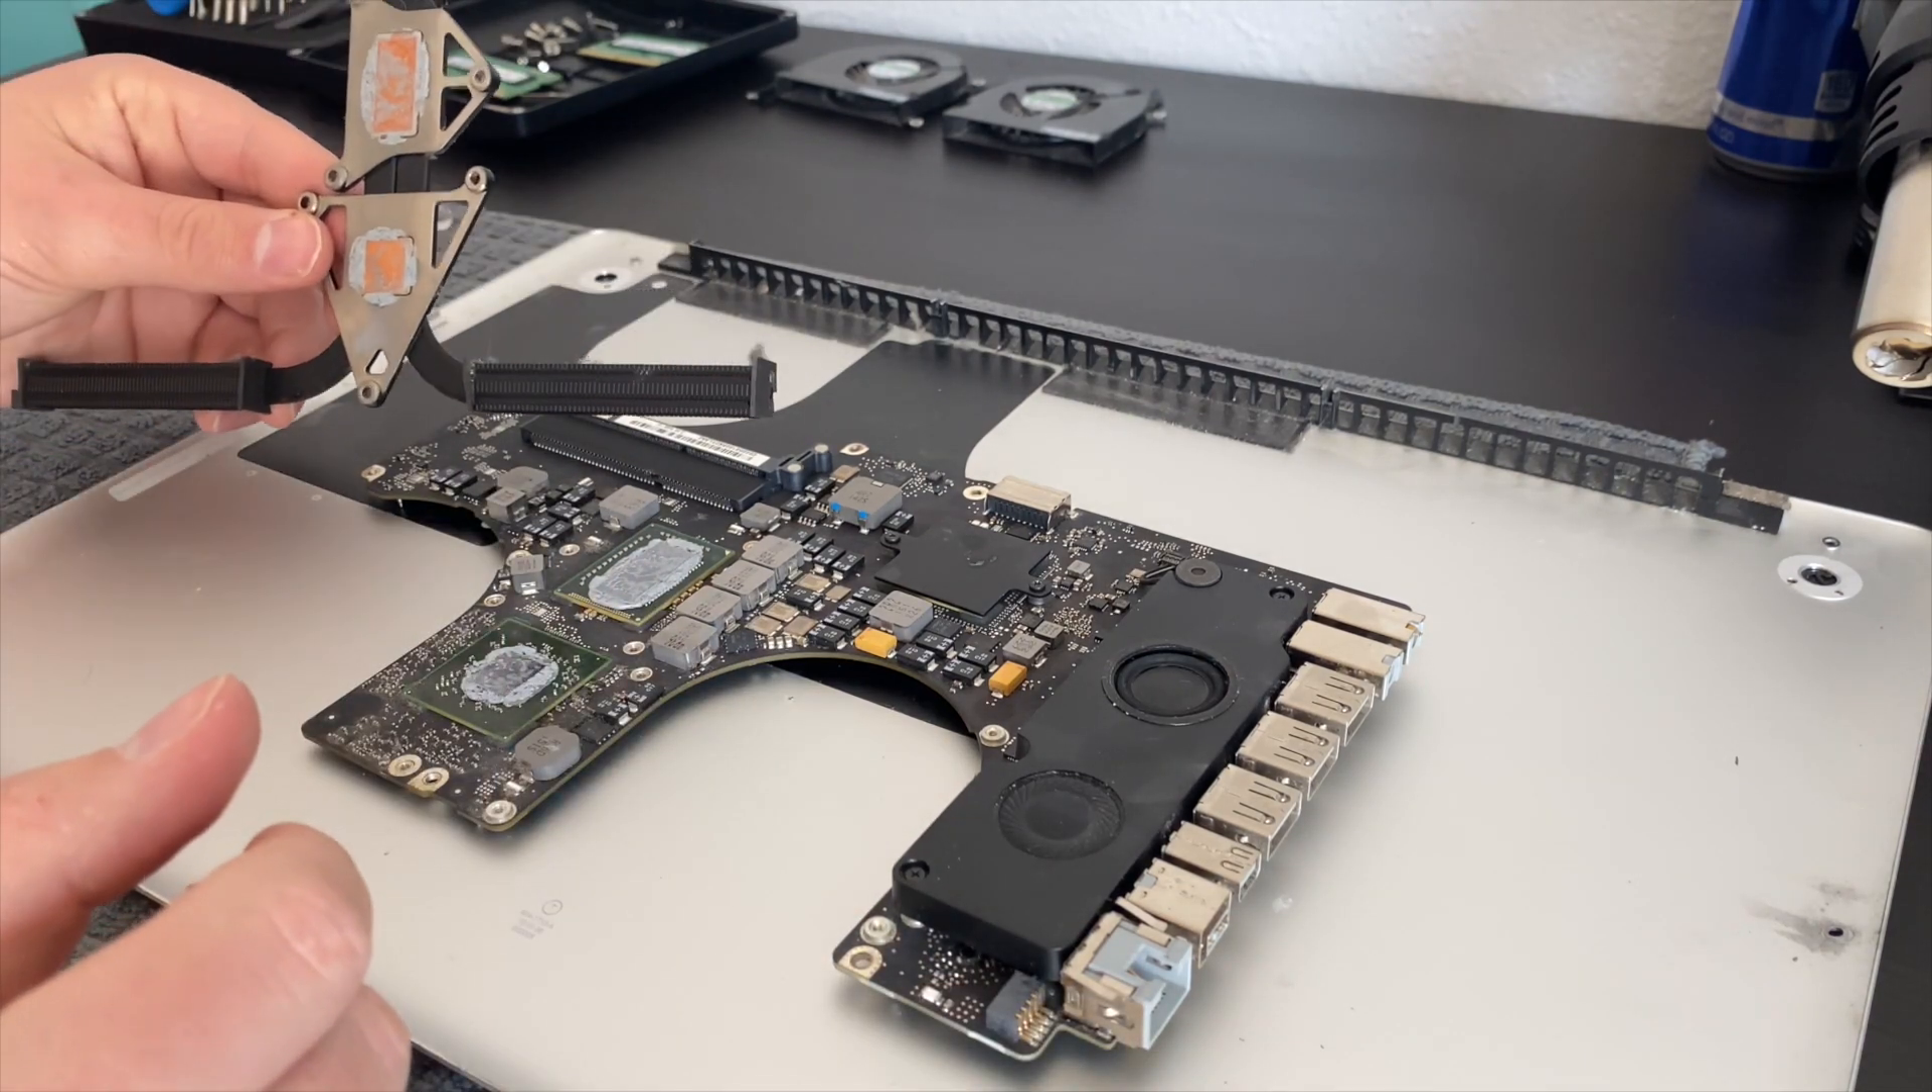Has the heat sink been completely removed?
Yes.